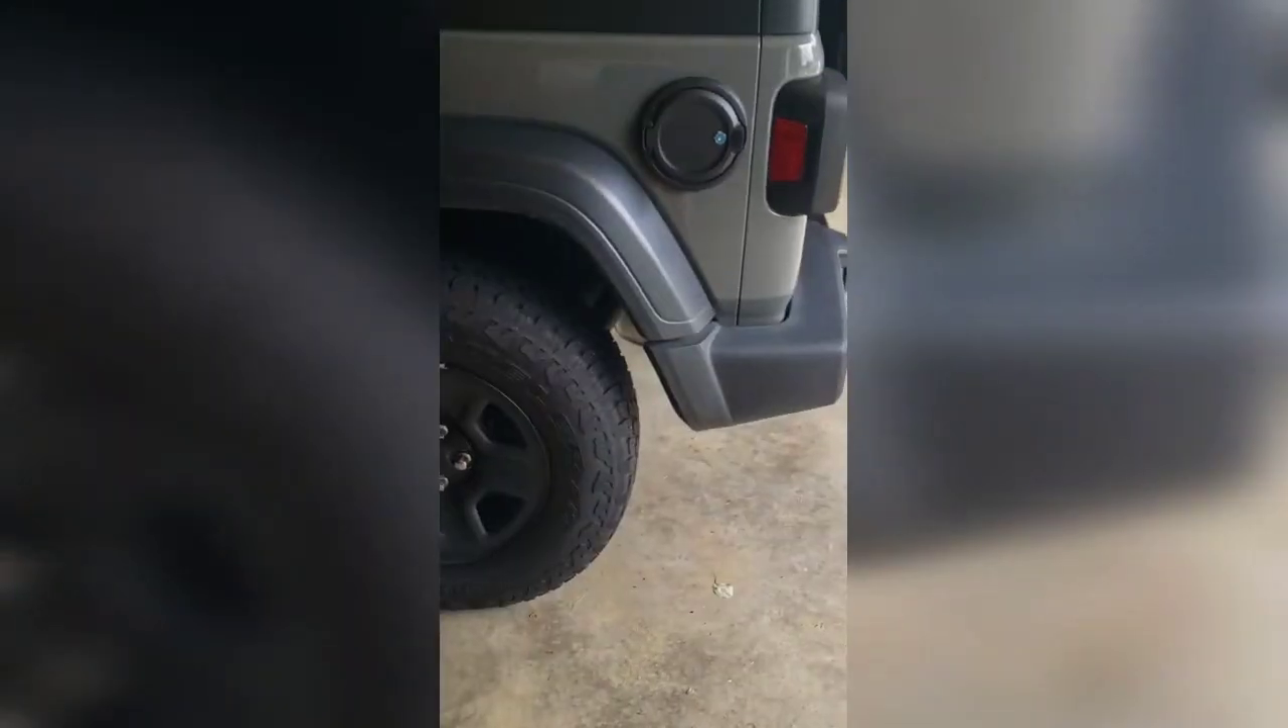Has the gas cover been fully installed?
Yes.